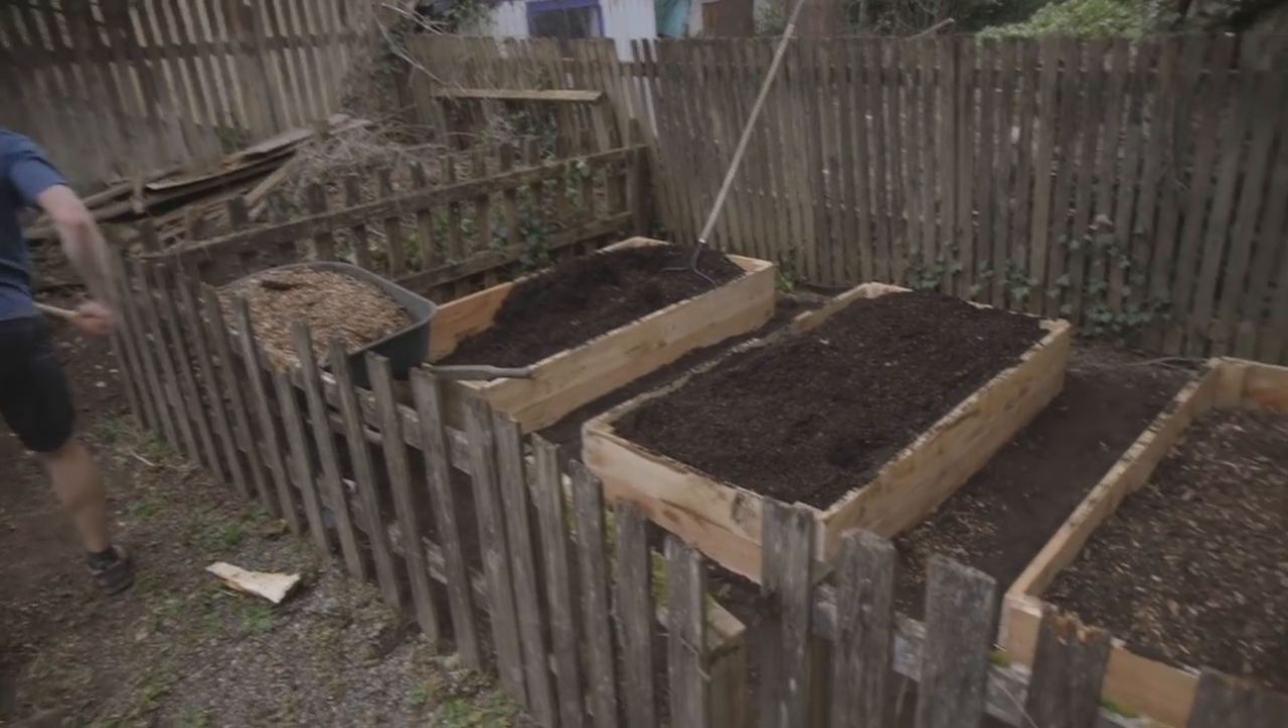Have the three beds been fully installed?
Yes.